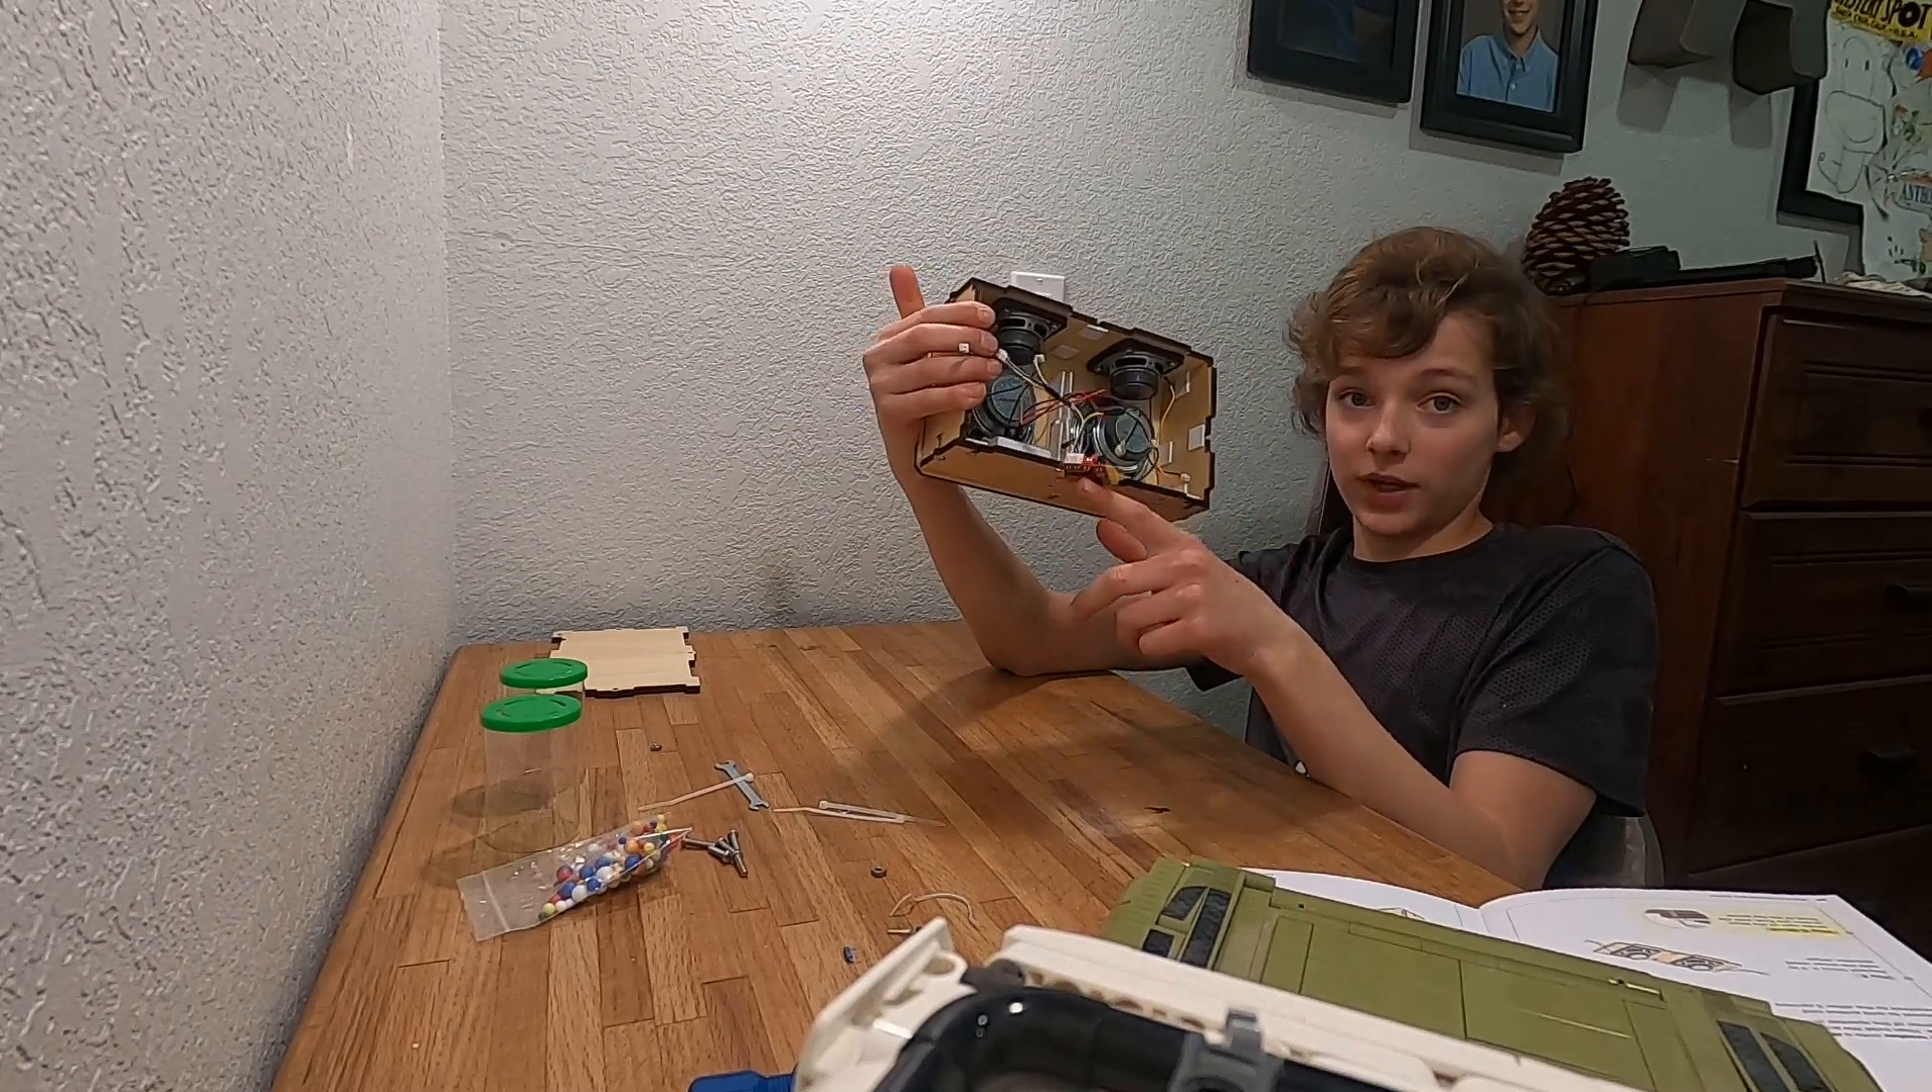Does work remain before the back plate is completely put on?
Yes.